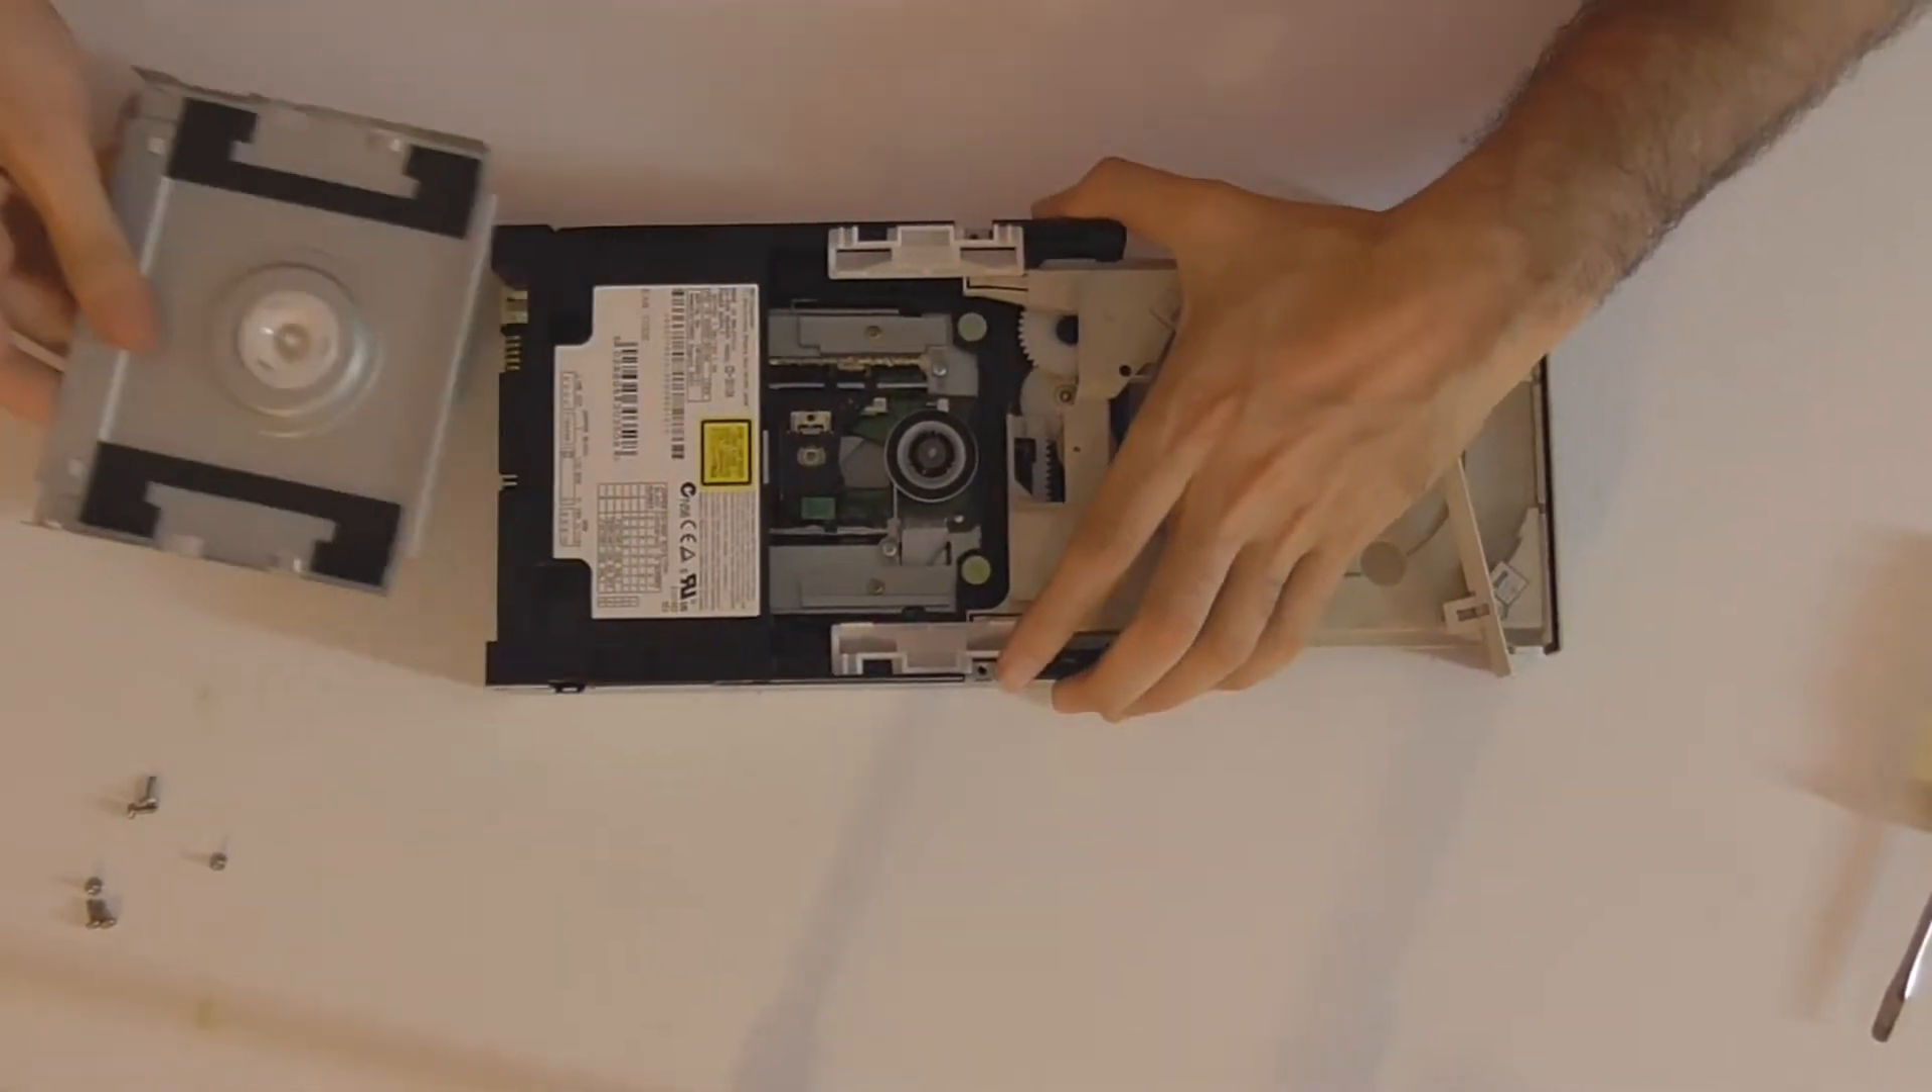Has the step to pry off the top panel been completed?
Yes.